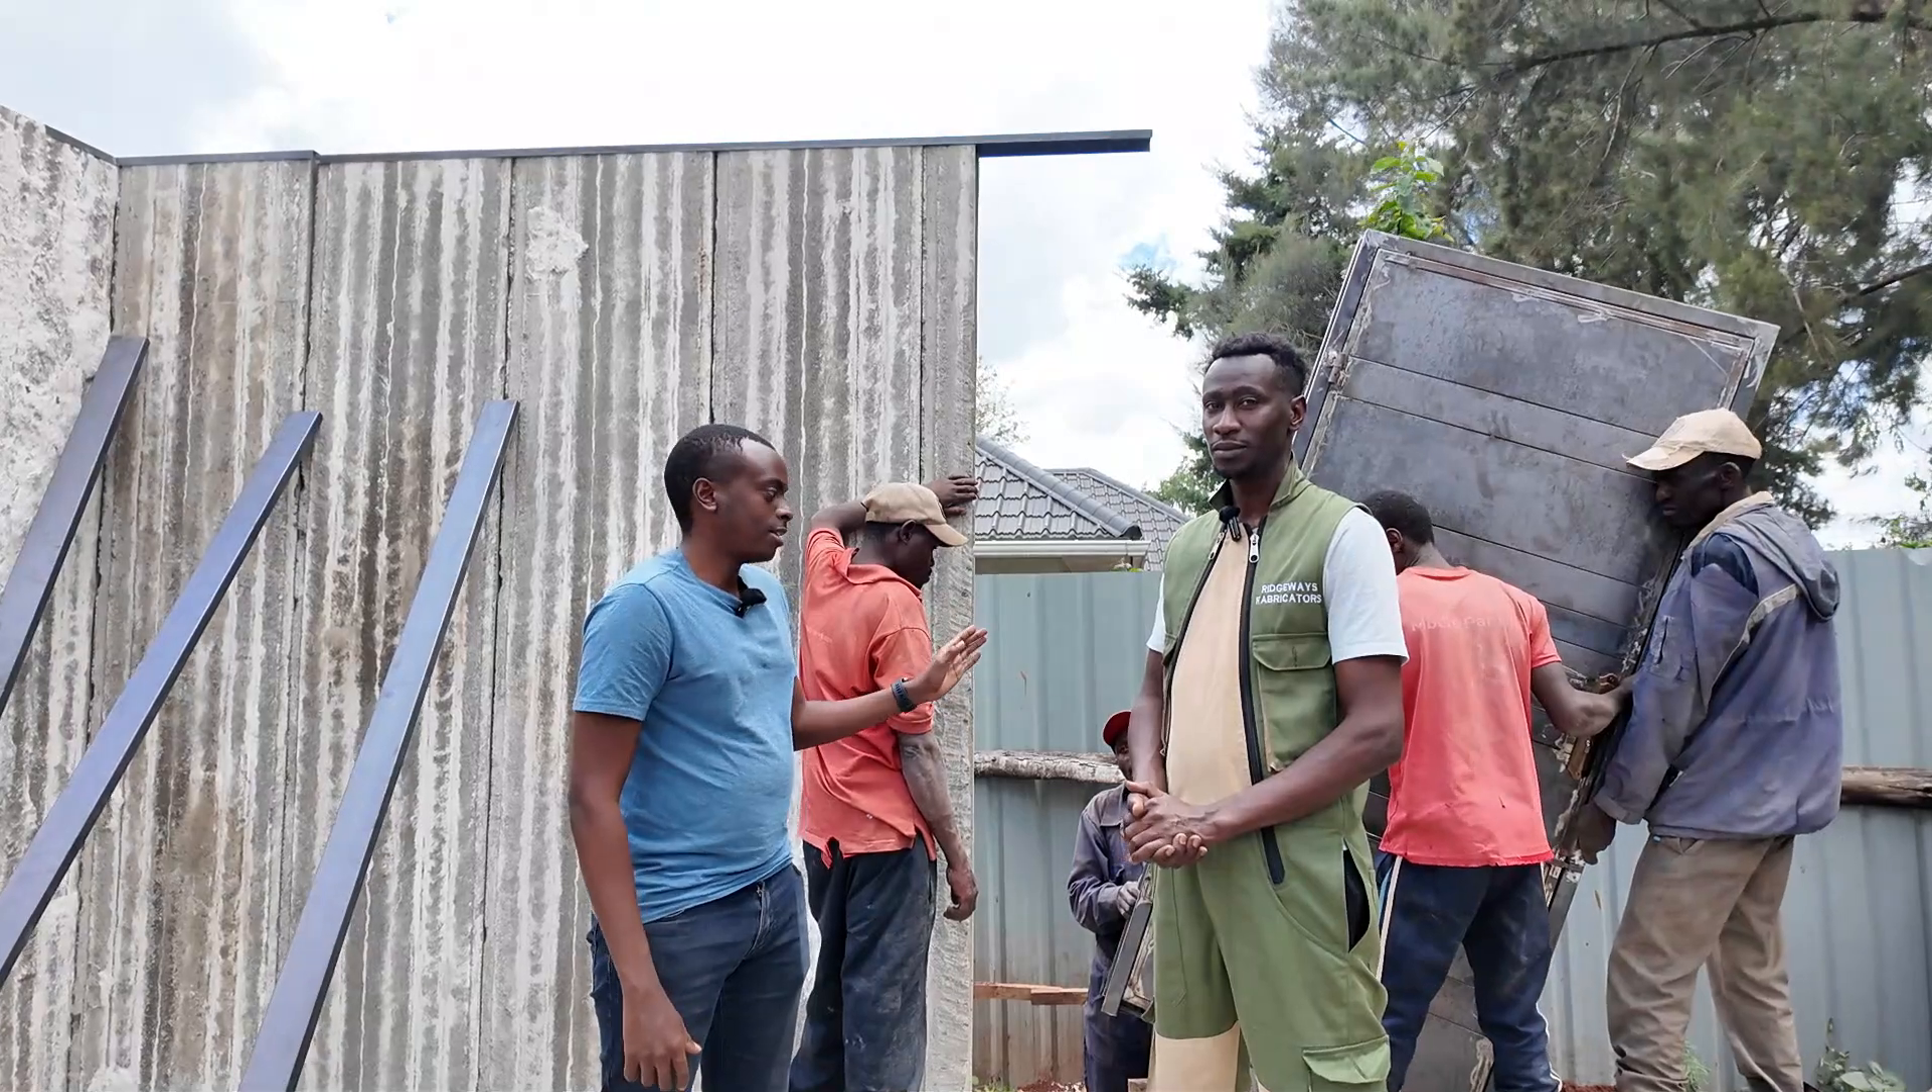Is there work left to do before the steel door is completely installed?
Yes.